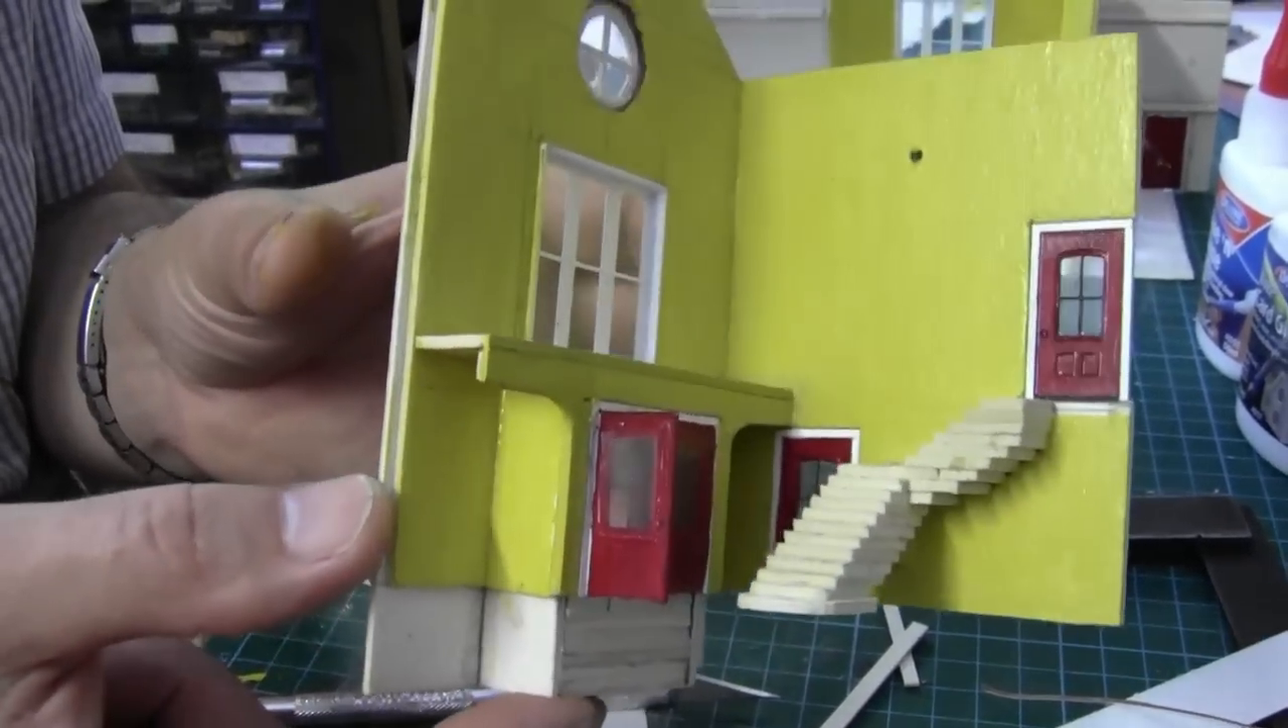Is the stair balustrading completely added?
No.